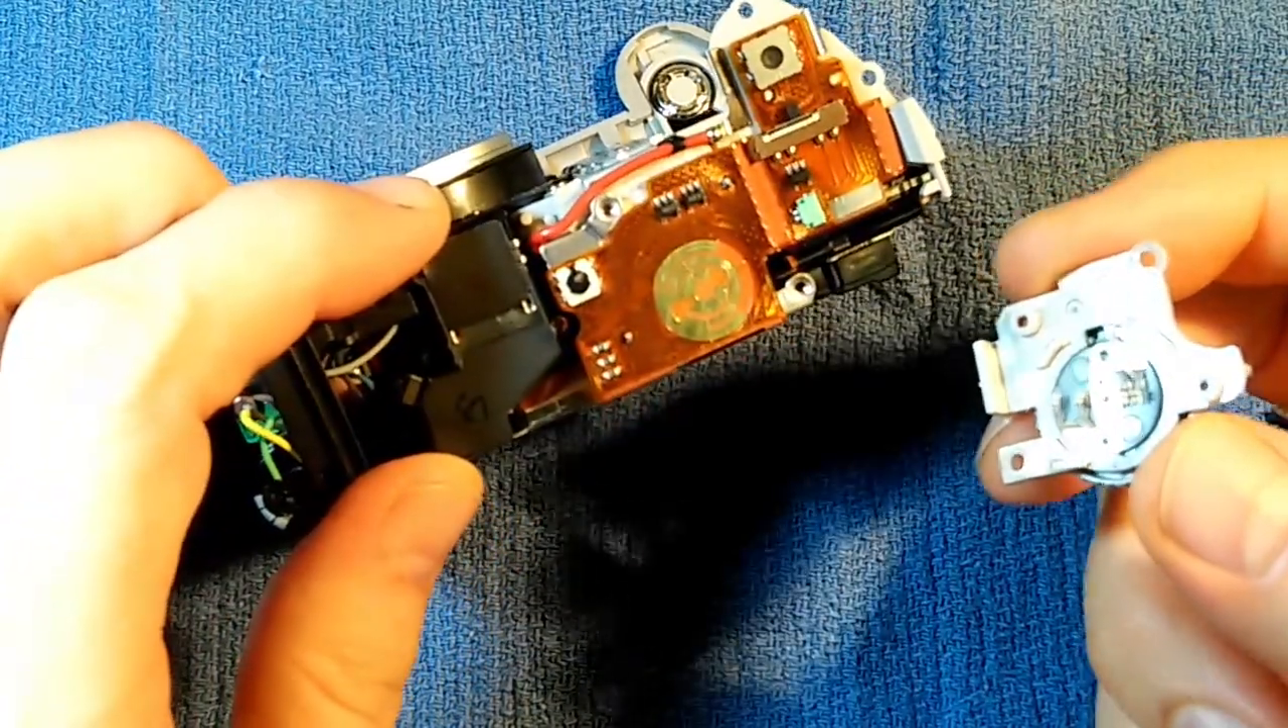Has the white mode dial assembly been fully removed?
Yes.